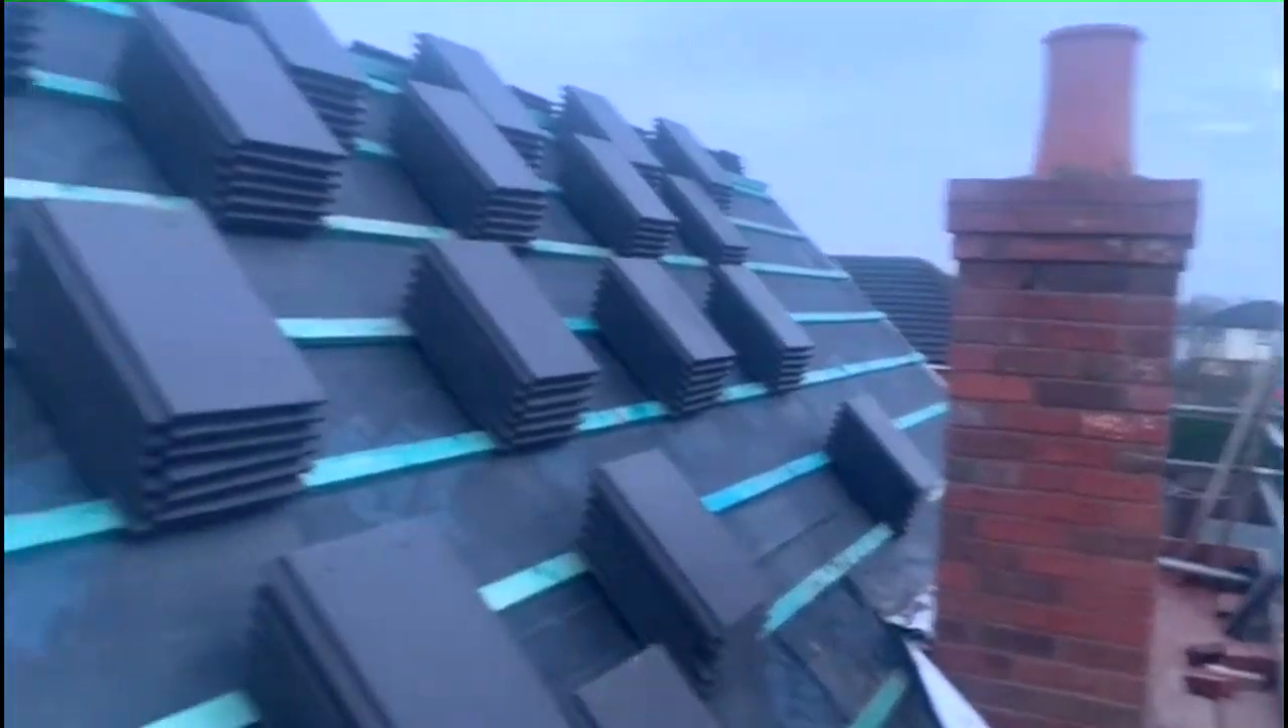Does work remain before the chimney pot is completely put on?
No.